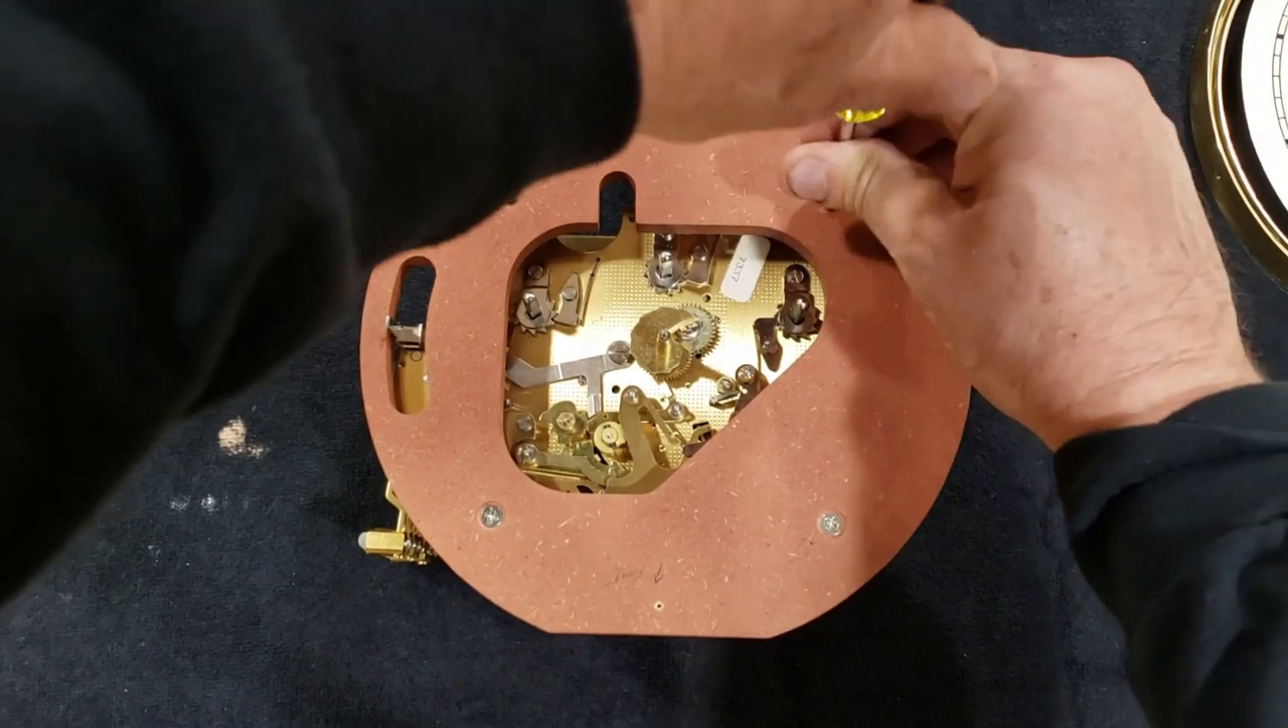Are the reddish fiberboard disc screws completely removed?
No.